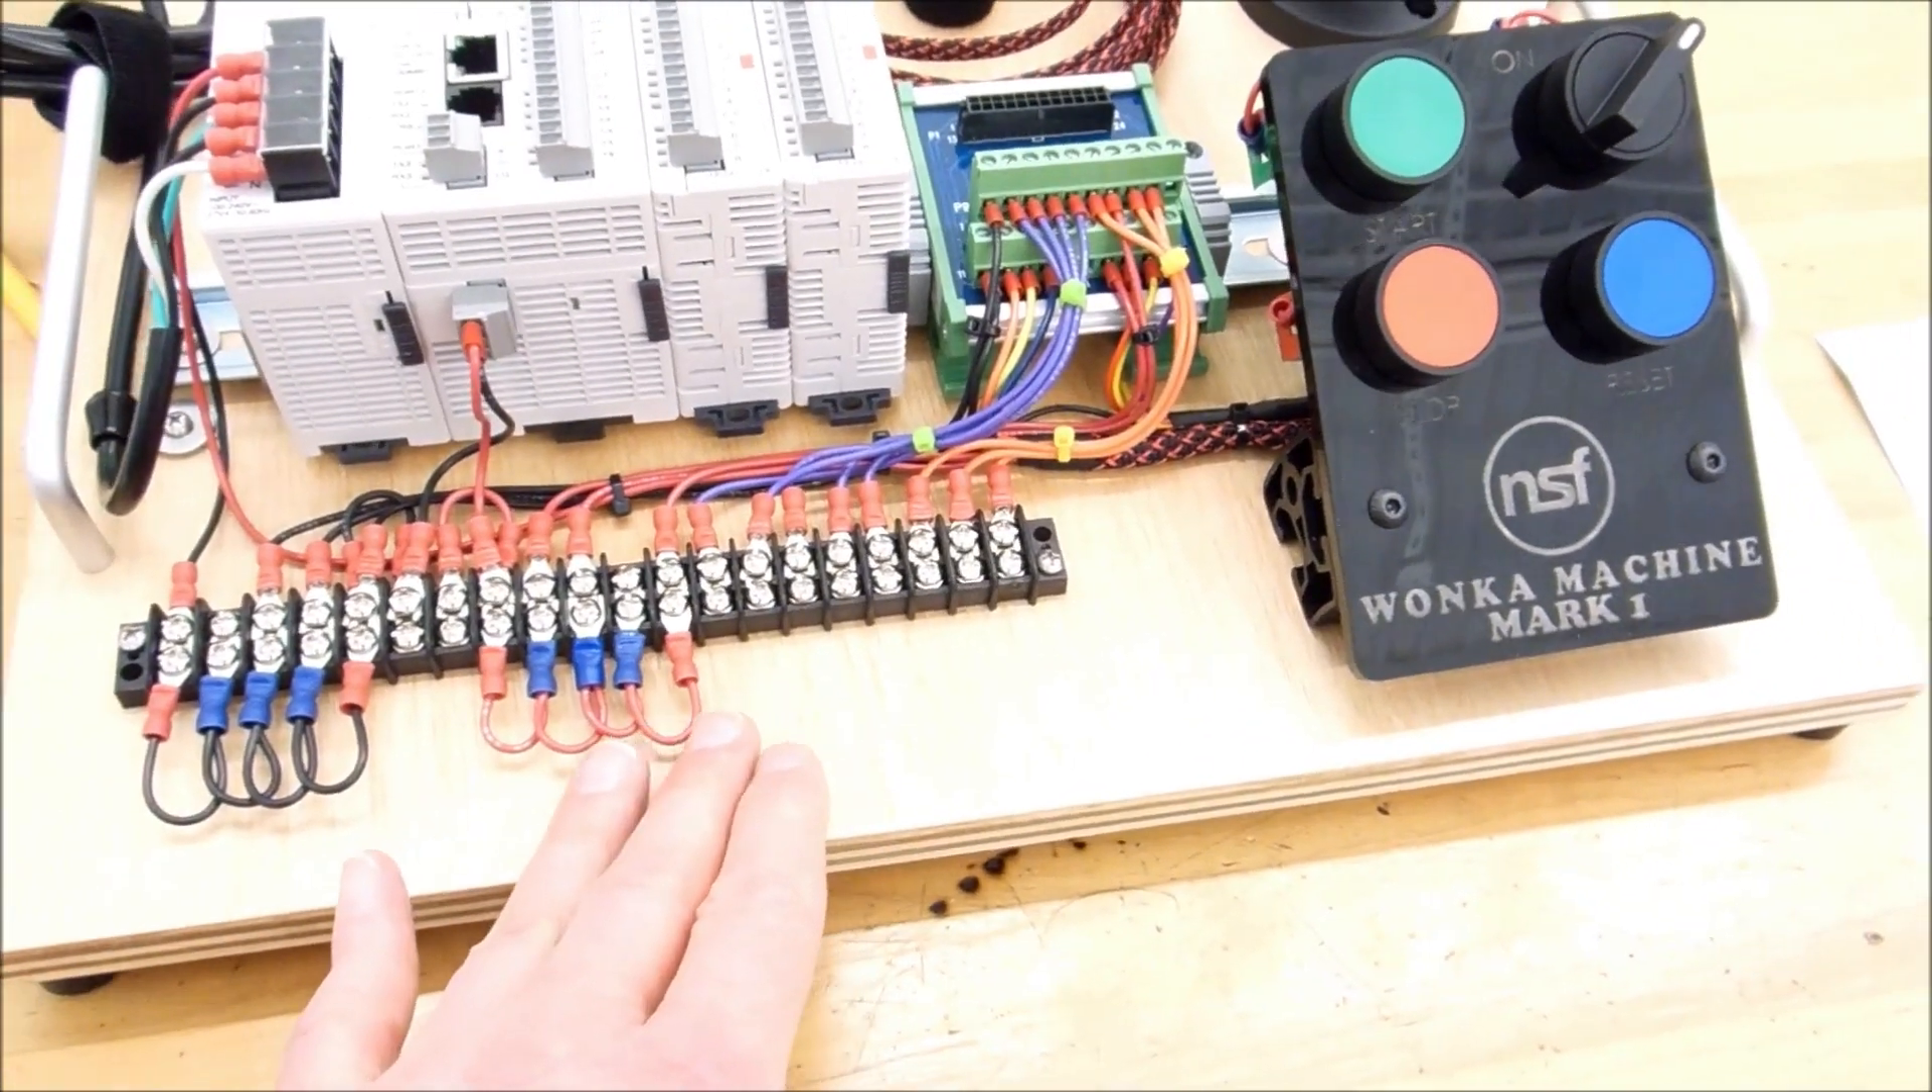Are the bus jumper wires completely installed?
Yes.